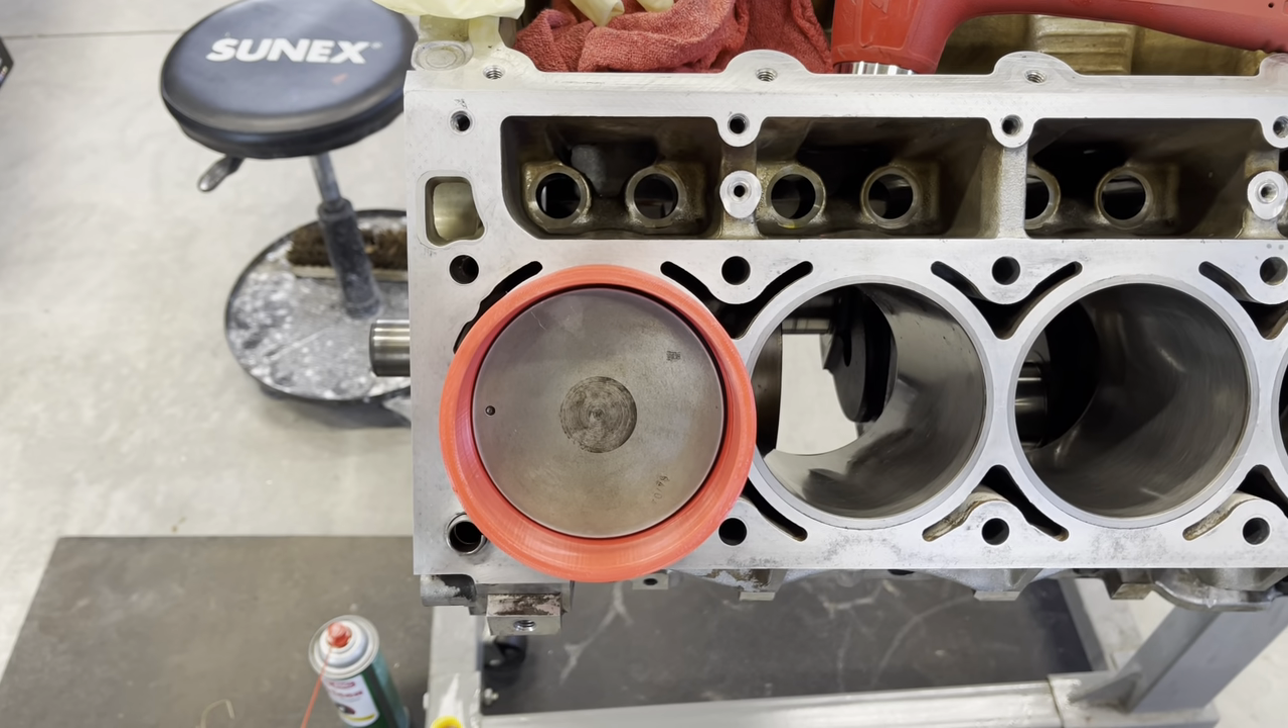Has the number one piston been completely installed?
No.